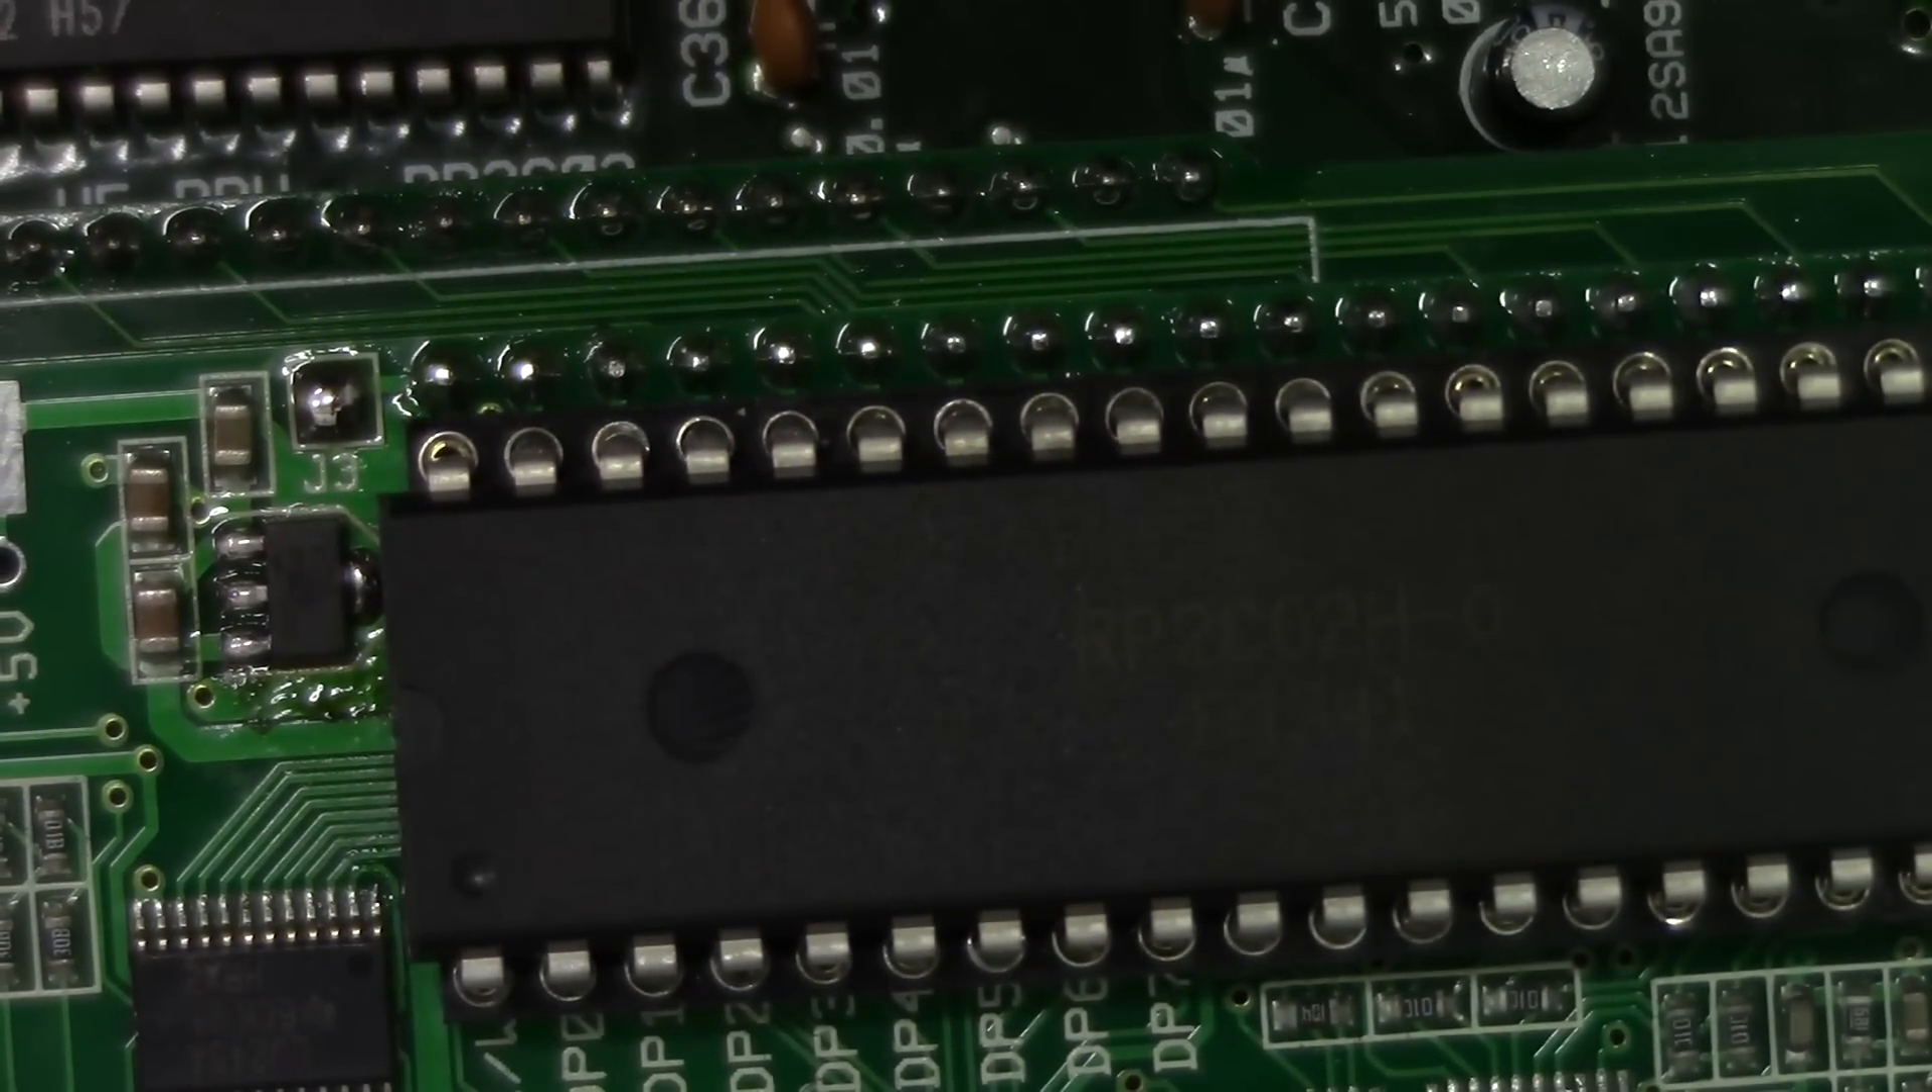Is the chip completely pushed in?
Yes.